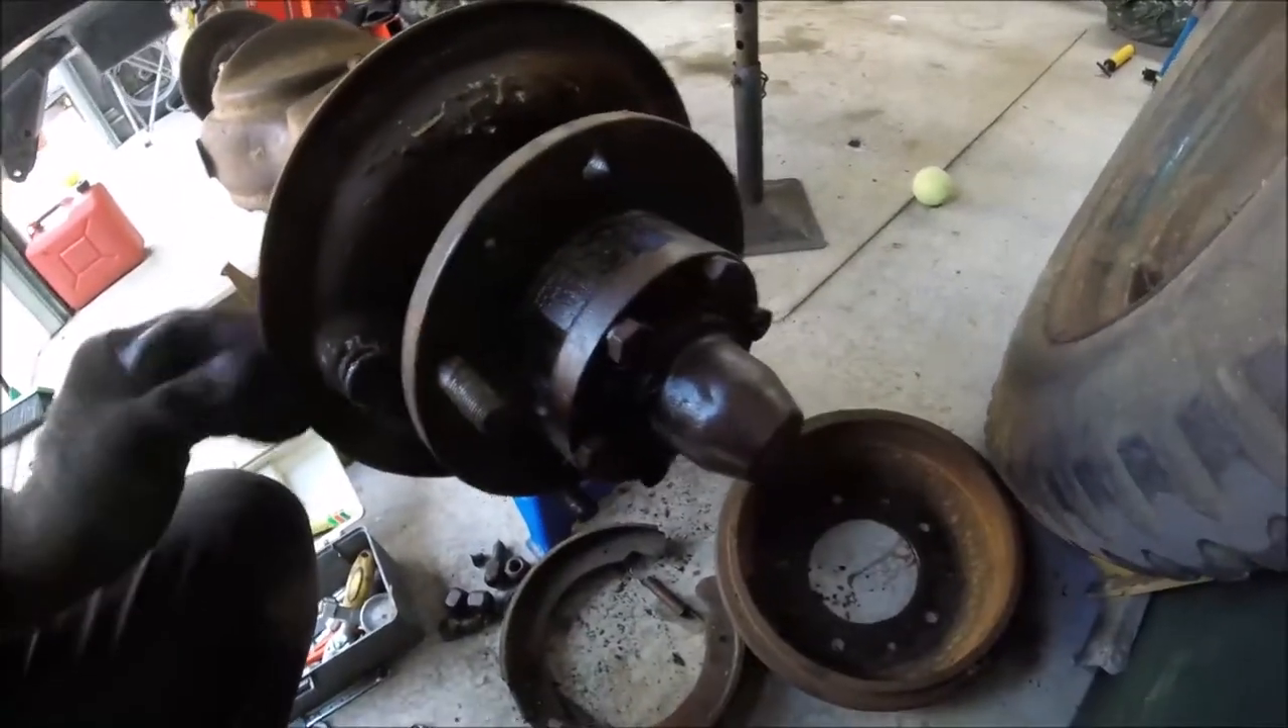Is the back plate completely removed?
No.